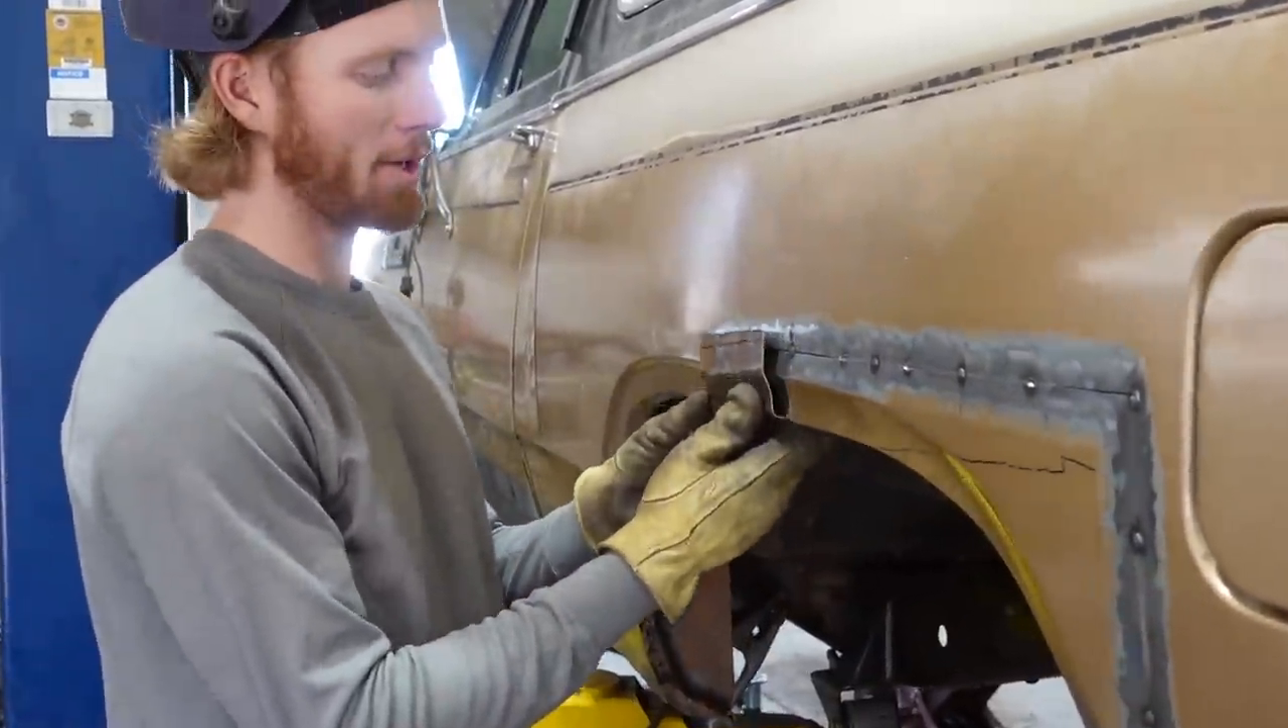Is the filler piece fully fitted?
No.